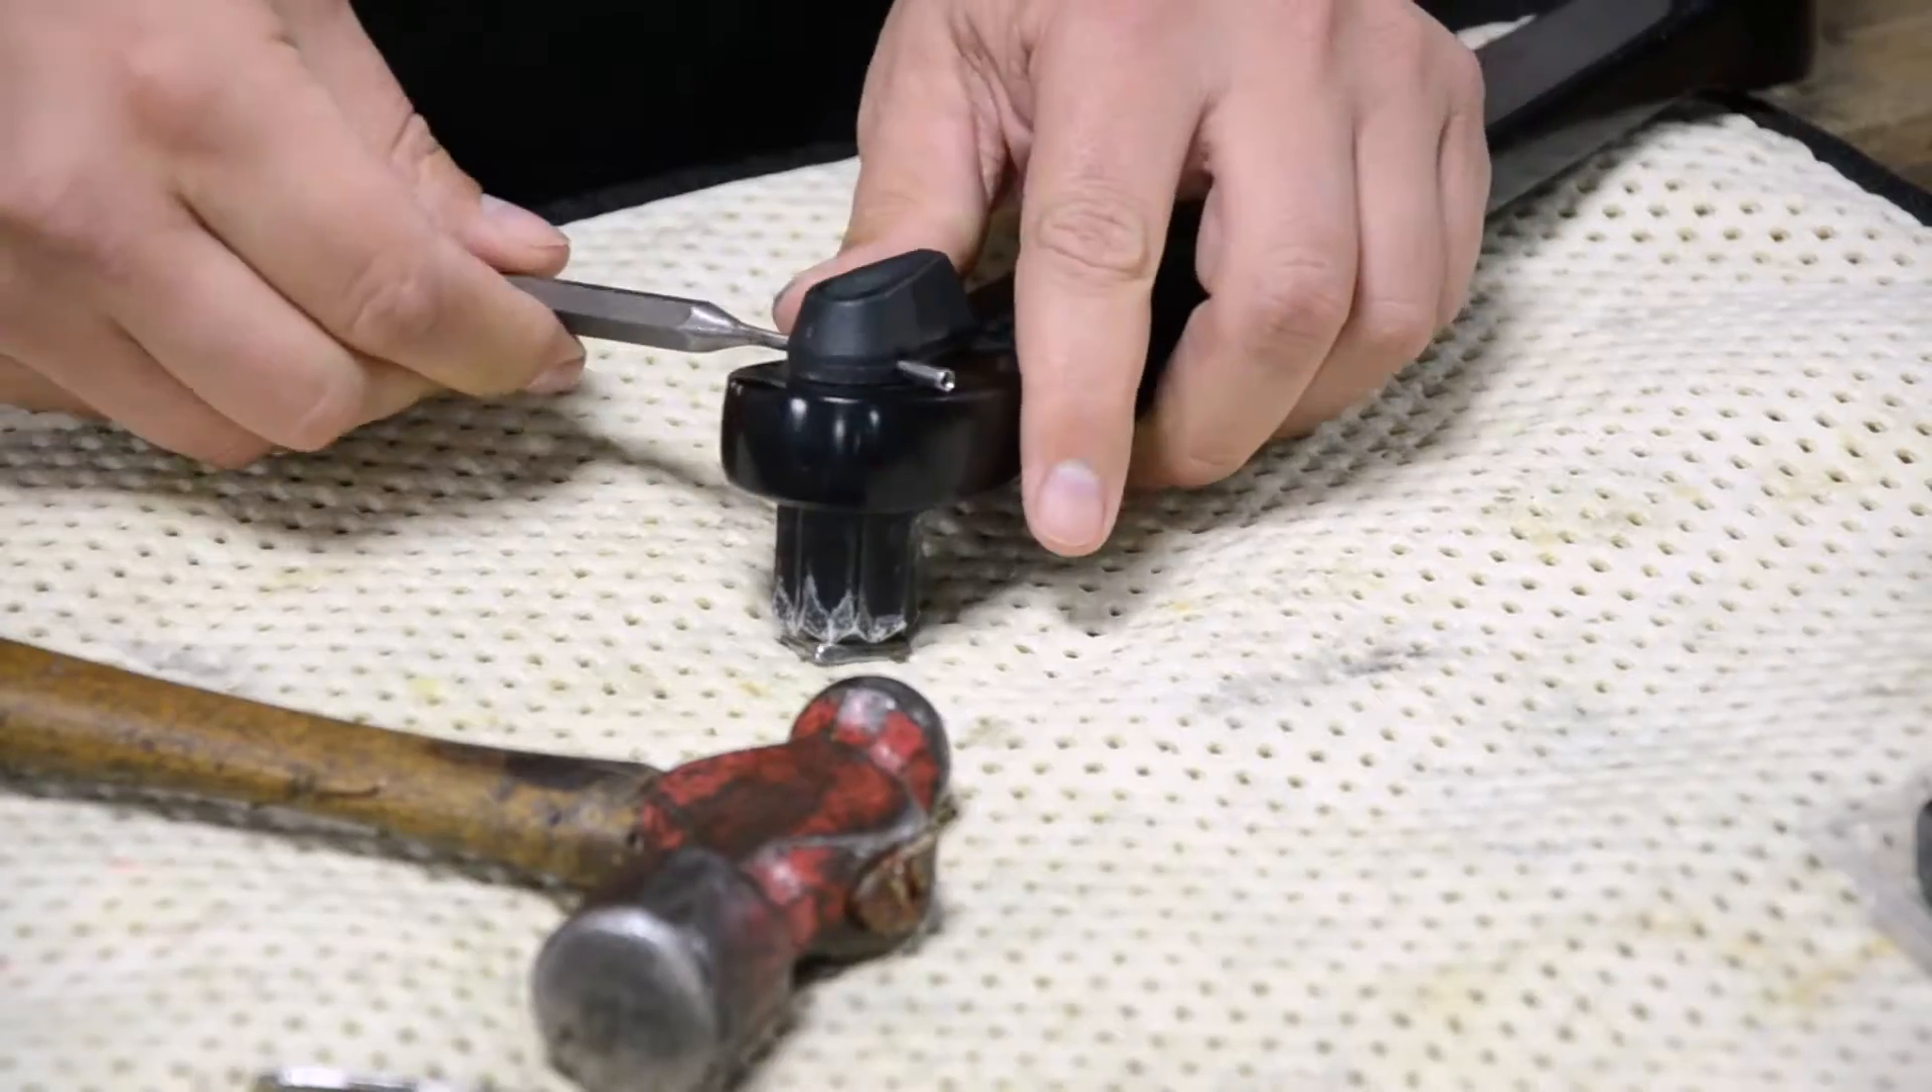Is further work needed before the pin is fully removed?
Yes.